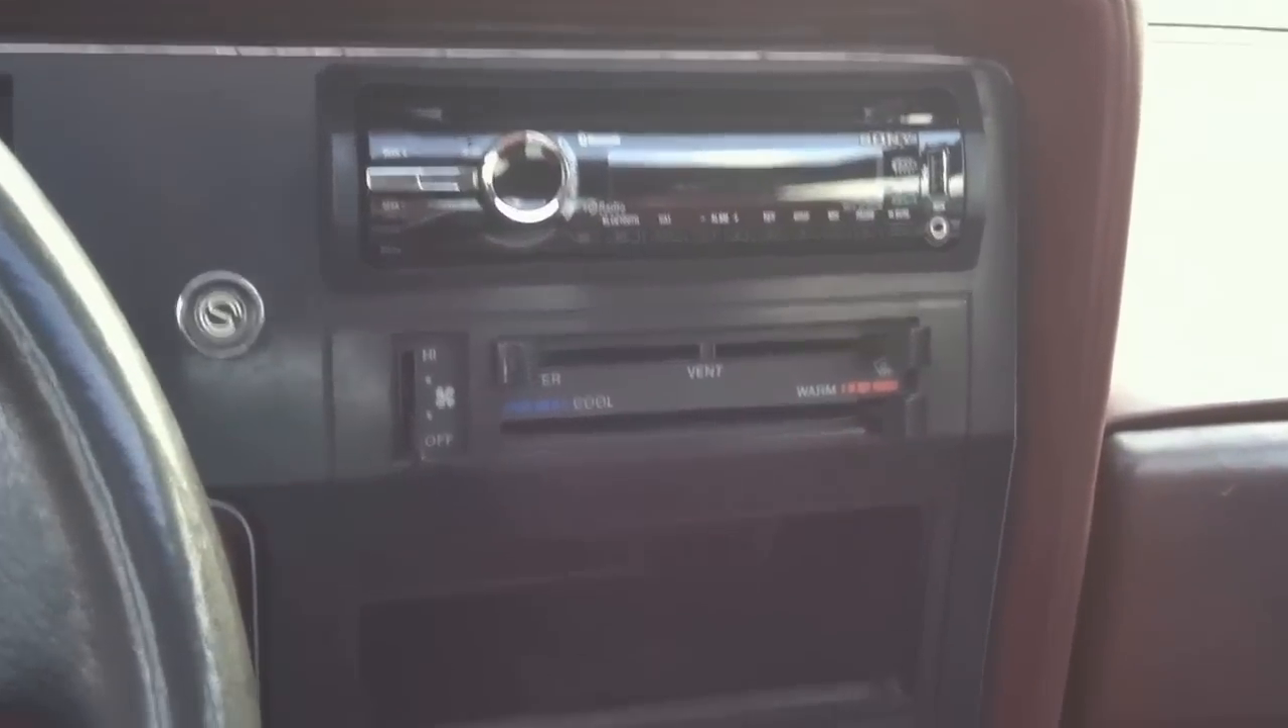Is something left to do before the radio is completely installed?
No.